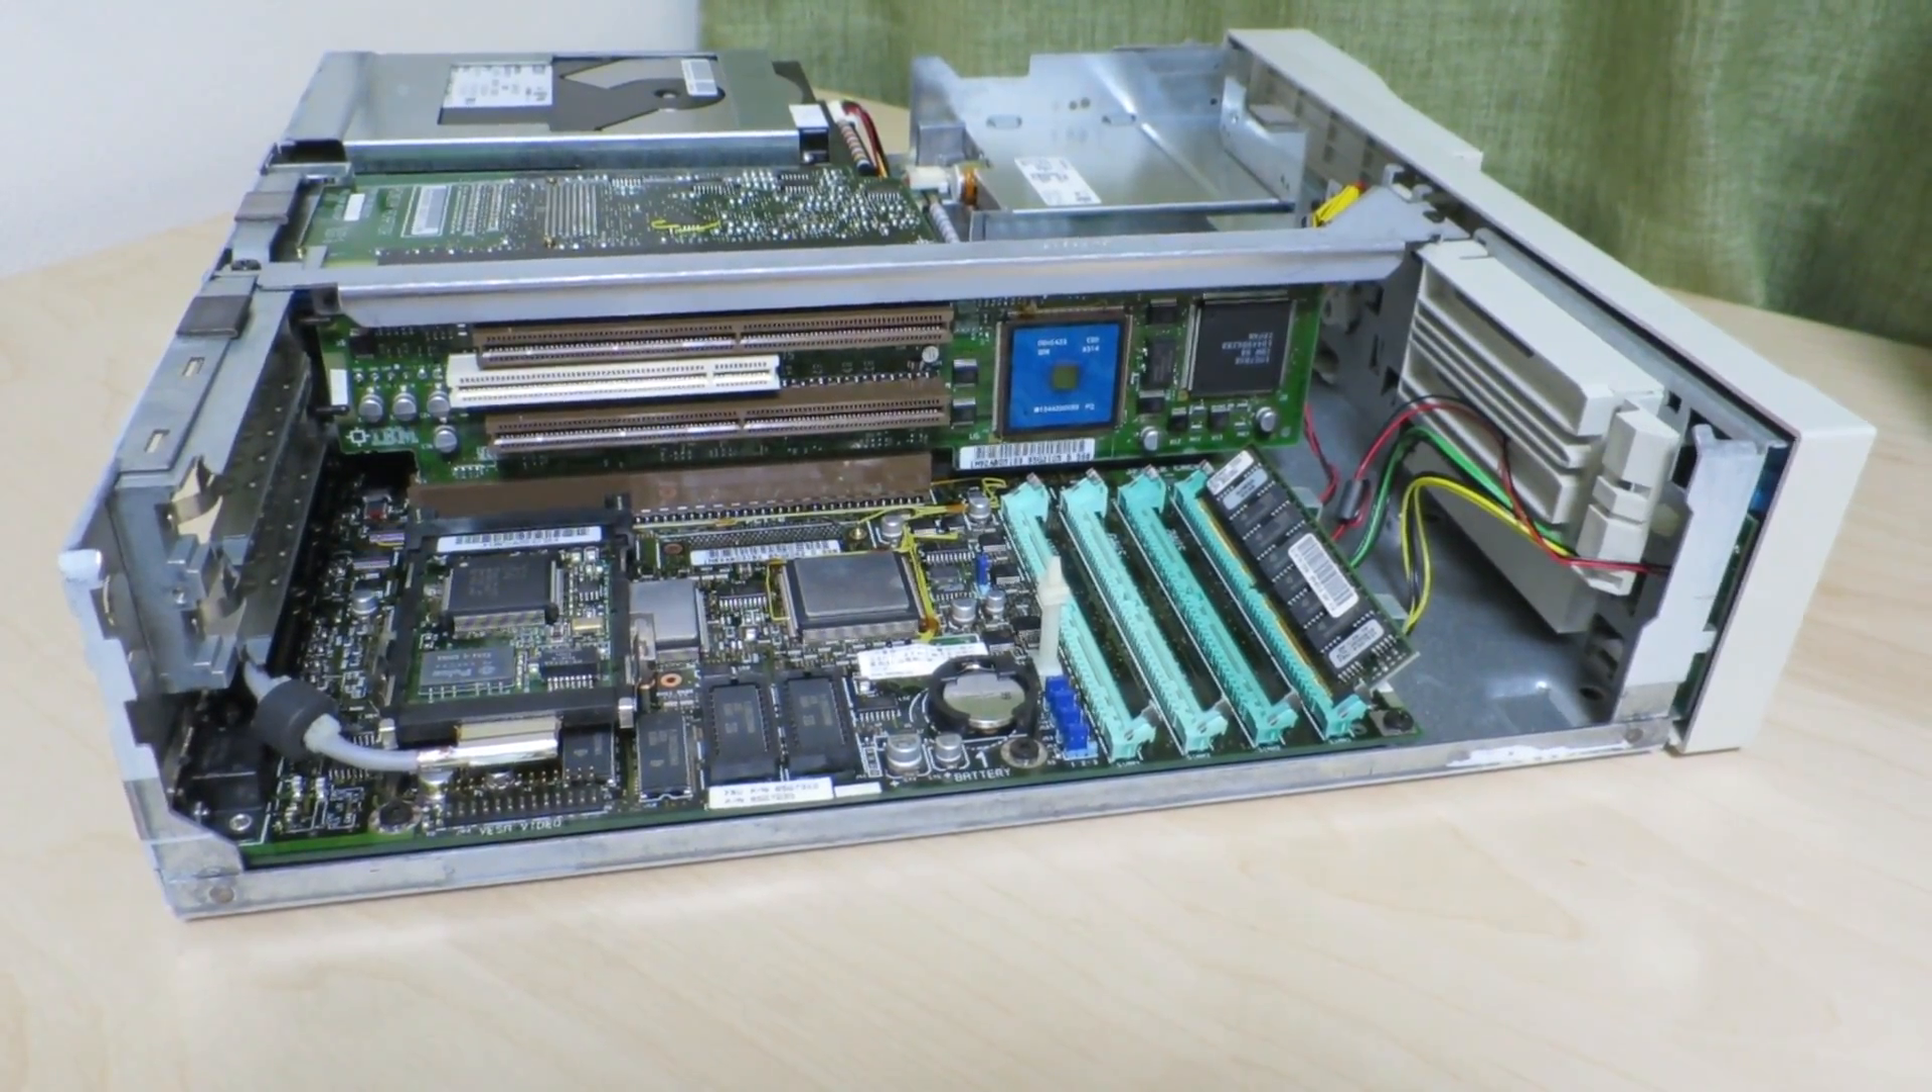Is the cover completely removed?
Yes.